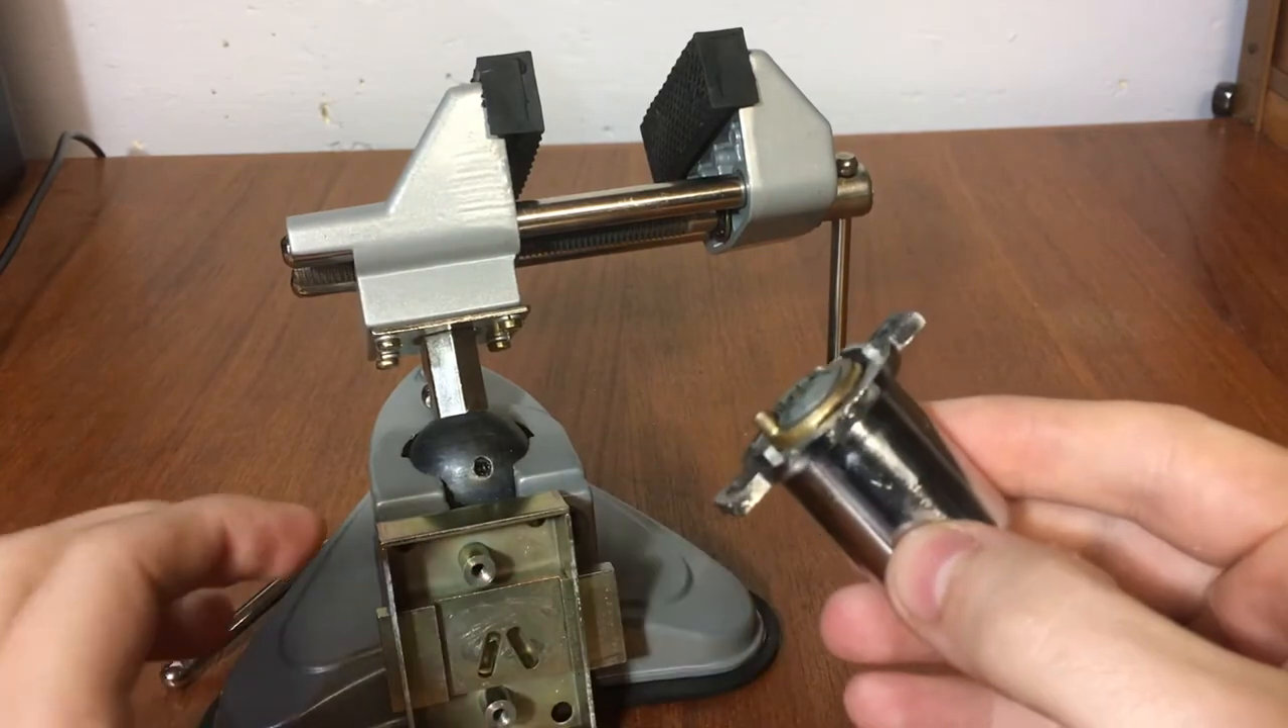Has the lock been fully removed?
Yes.